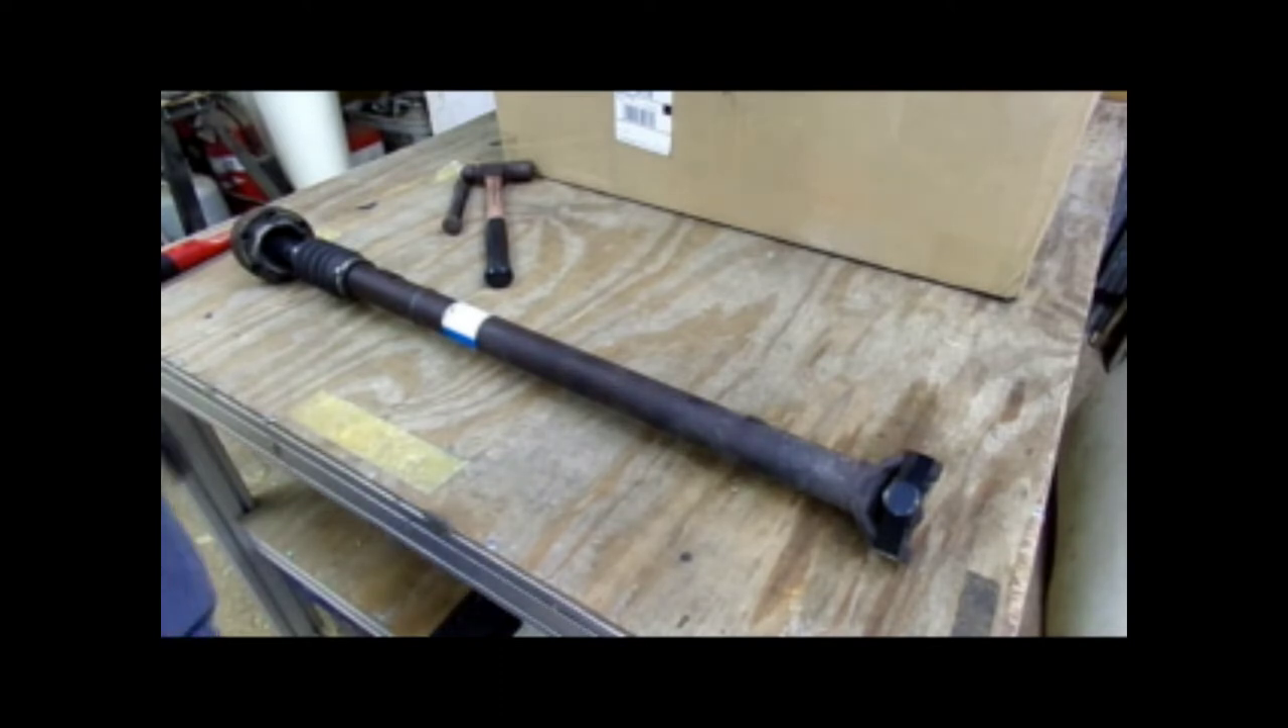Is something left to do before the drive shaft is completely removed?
No.